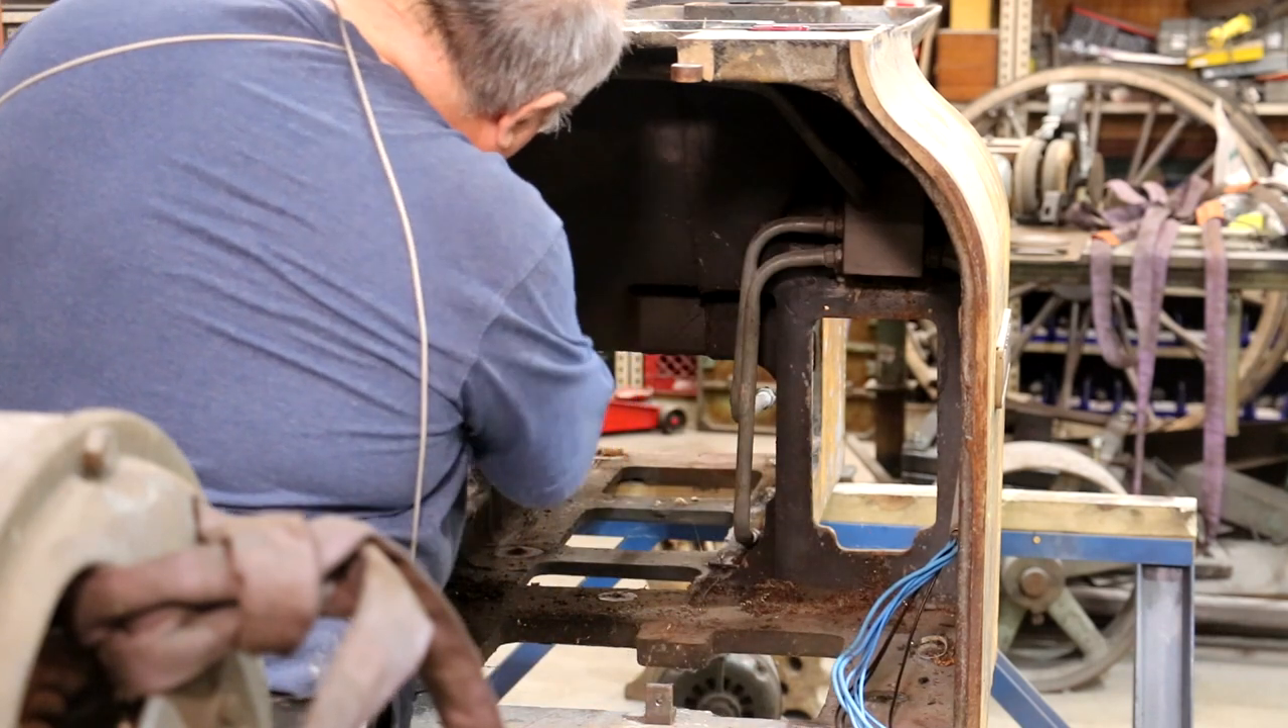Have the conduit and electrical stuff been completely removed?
No.